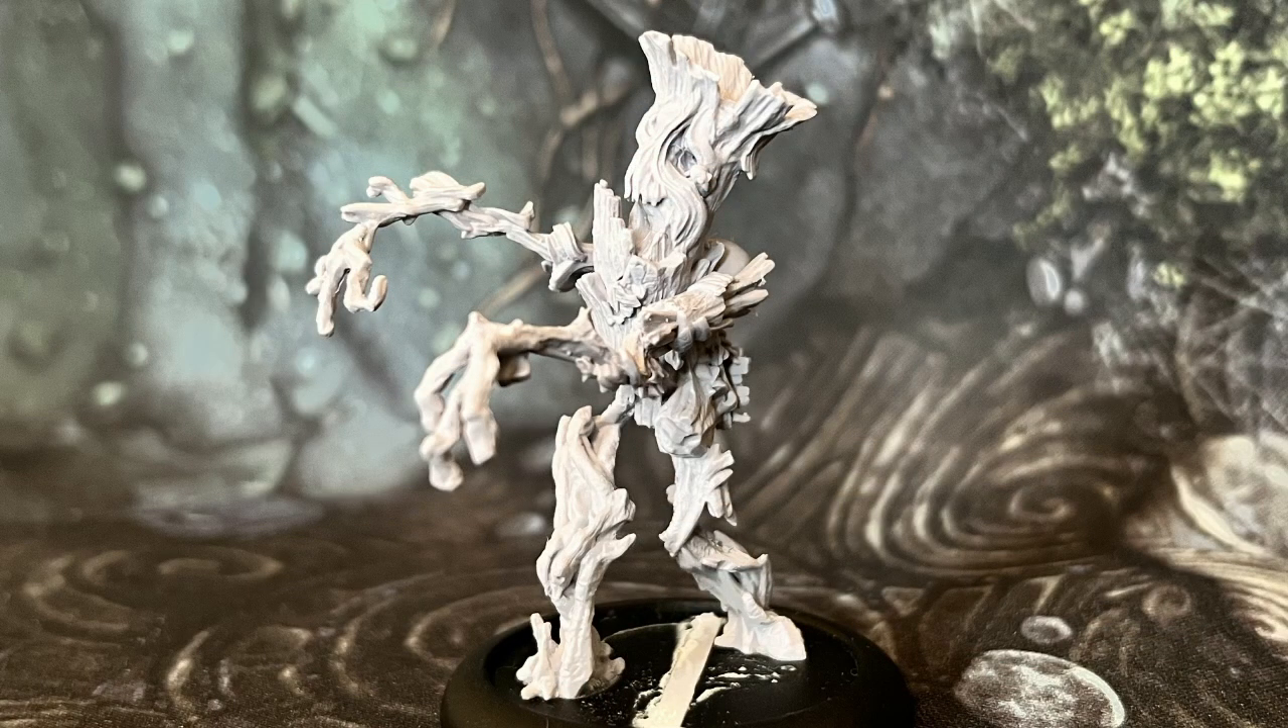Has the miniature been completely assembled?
Yes.